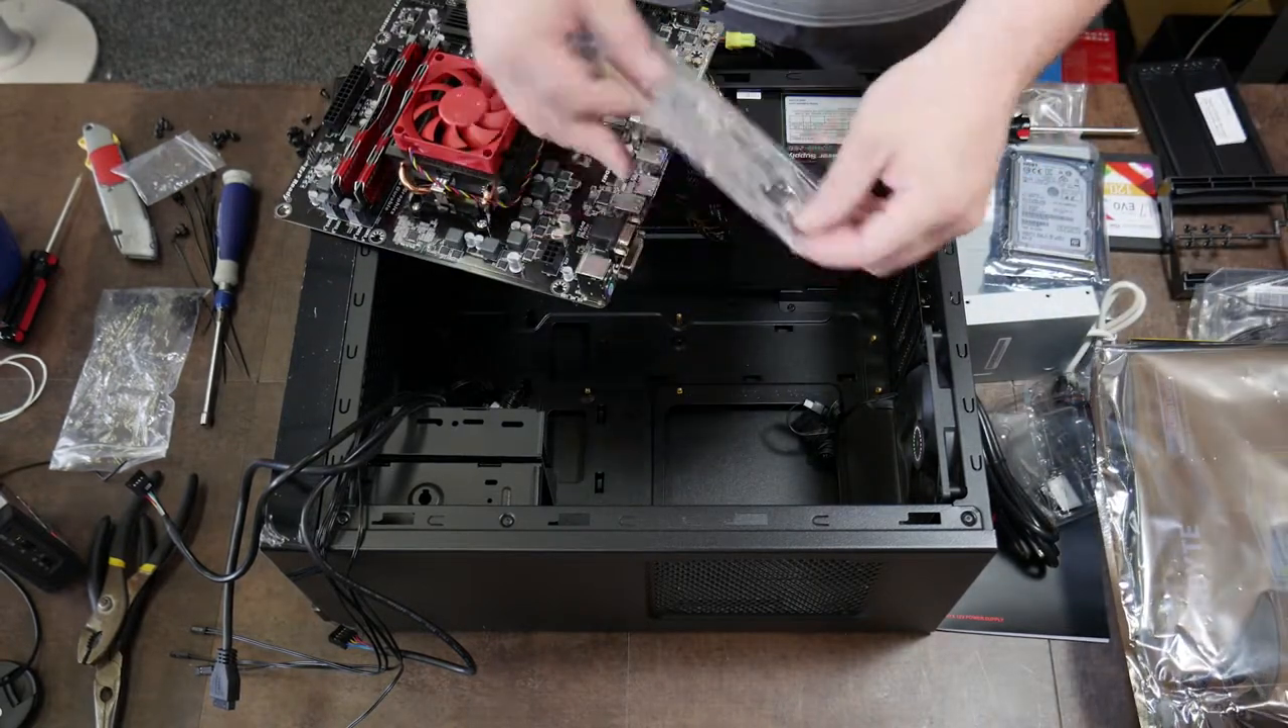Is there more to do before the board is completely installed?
Yes.